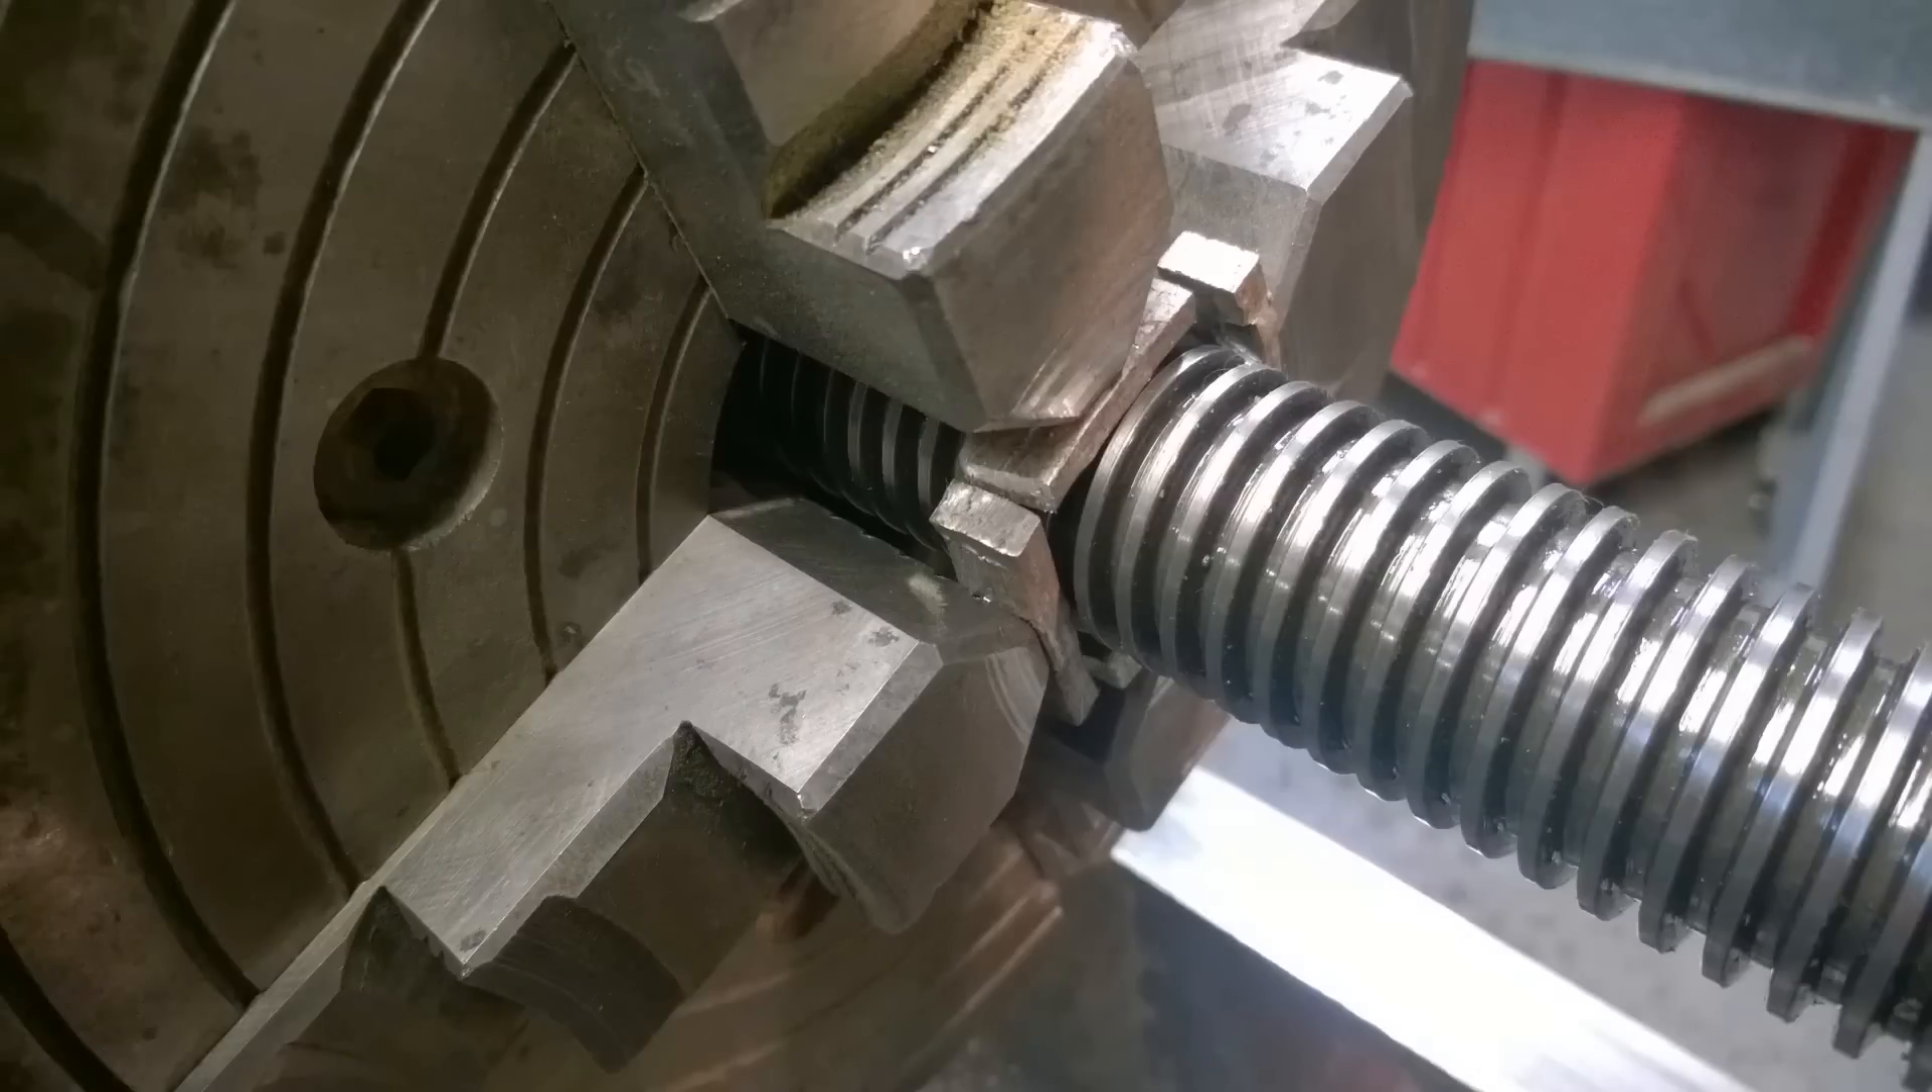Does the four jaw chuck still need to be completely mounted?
No.